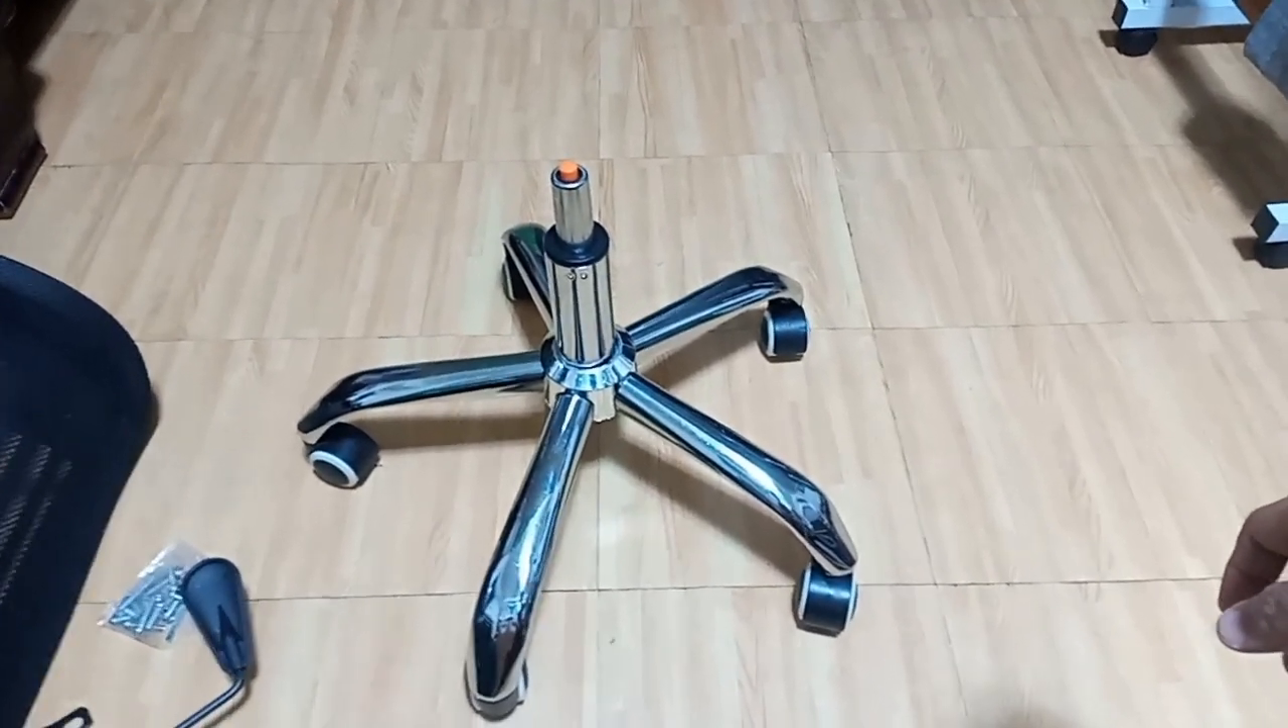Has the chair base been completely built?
Yes.